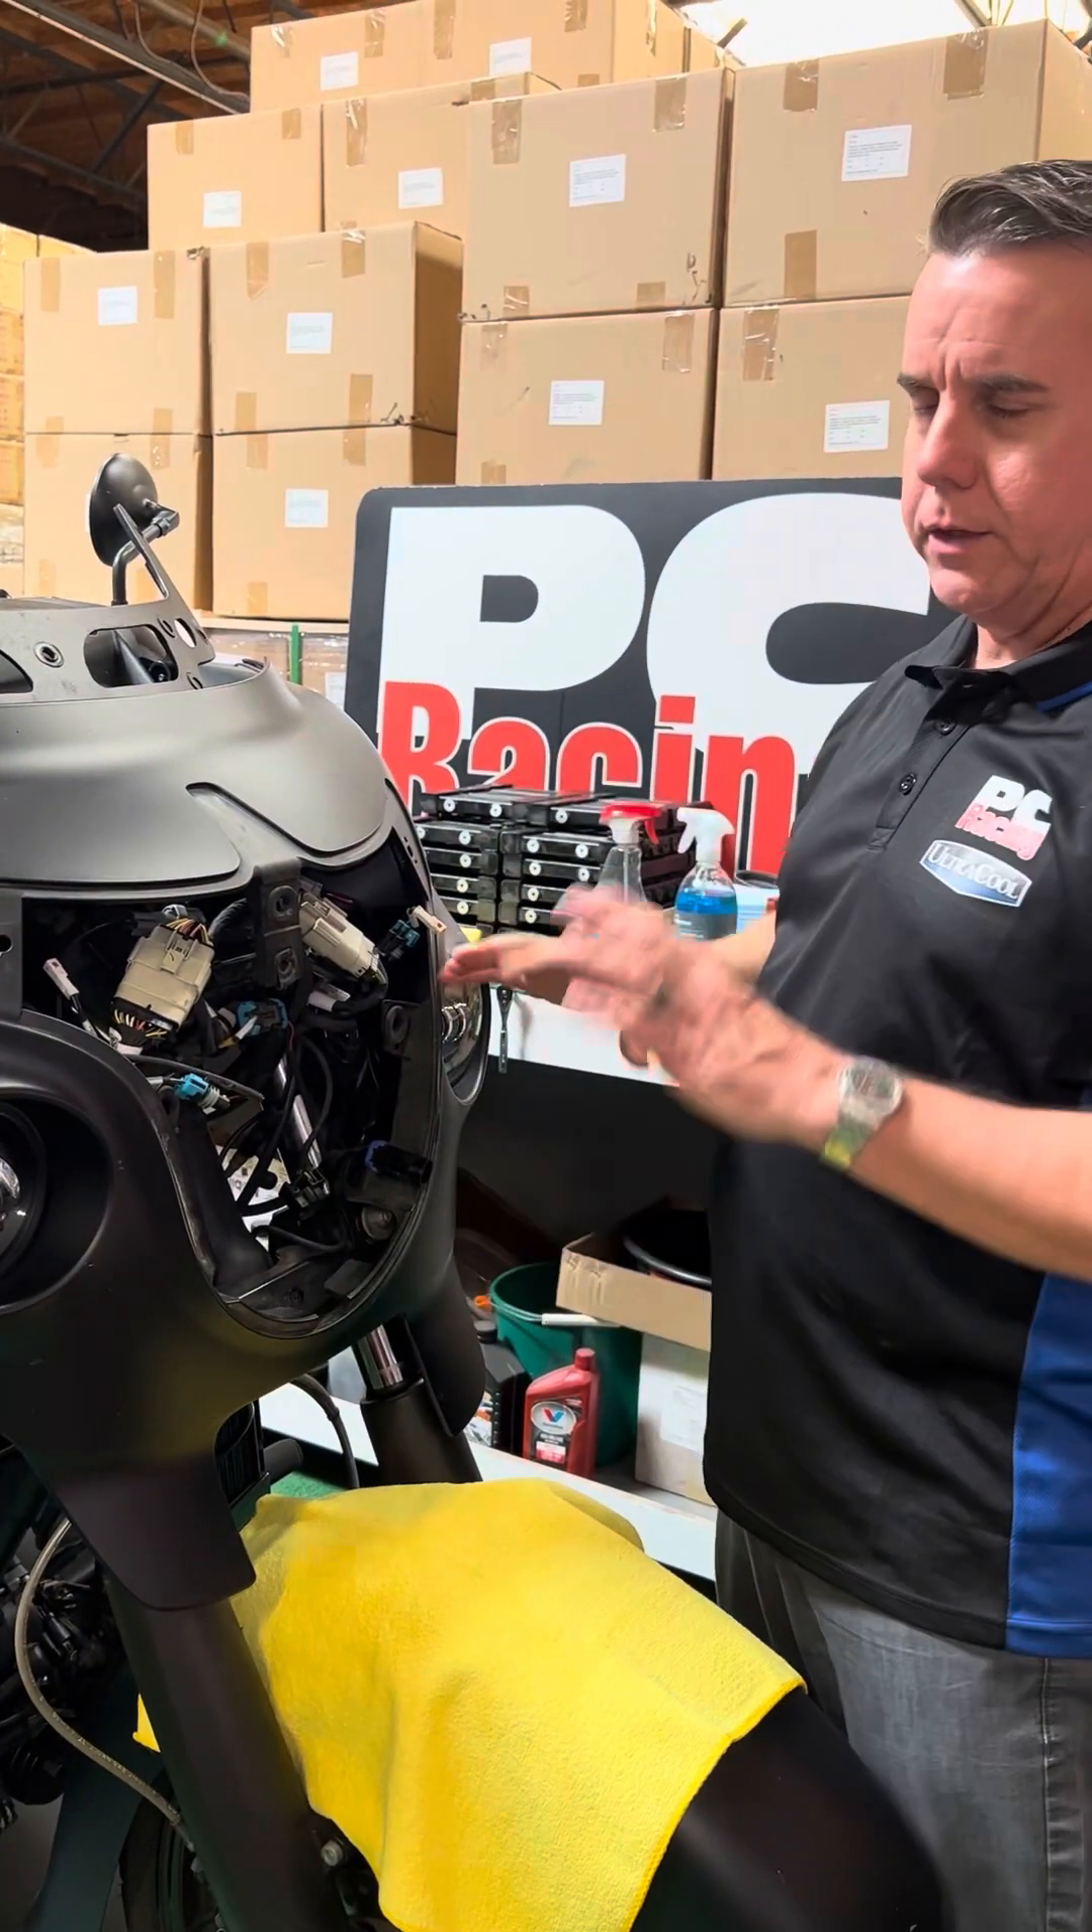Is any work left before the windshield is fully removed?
No.